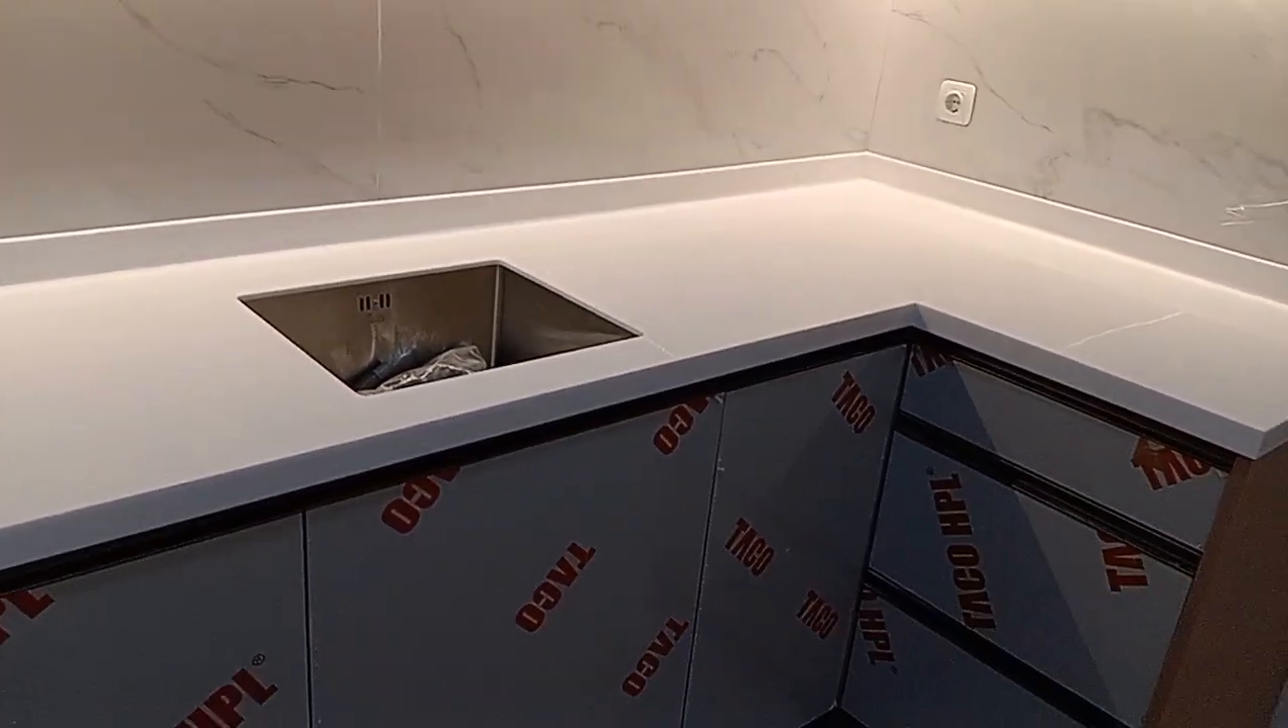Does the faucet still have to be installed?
Yes.